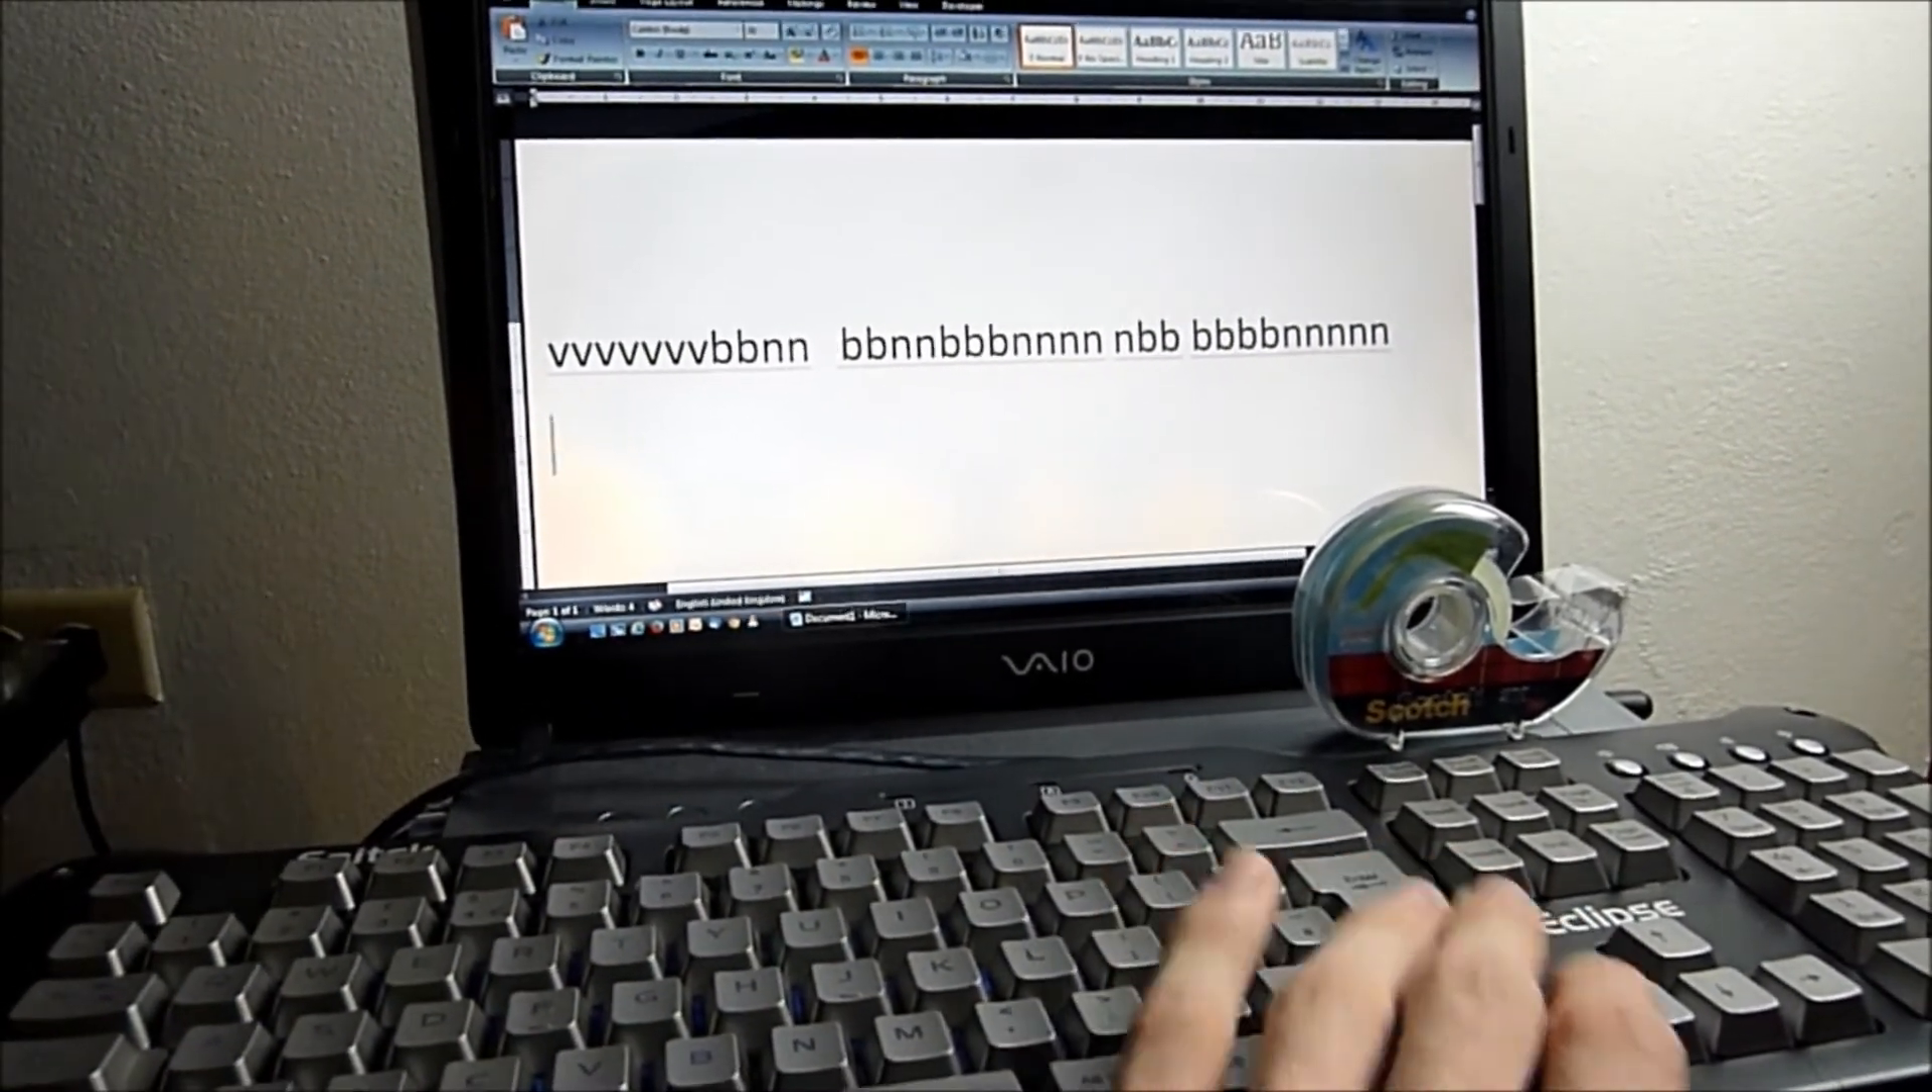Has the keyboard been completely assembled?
Yes.